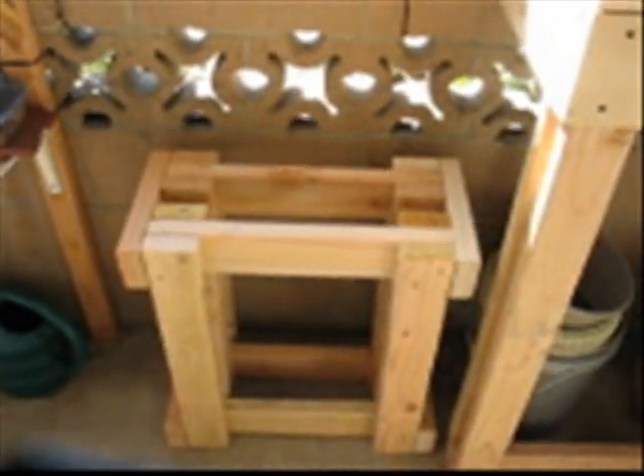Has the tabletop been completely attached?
No.